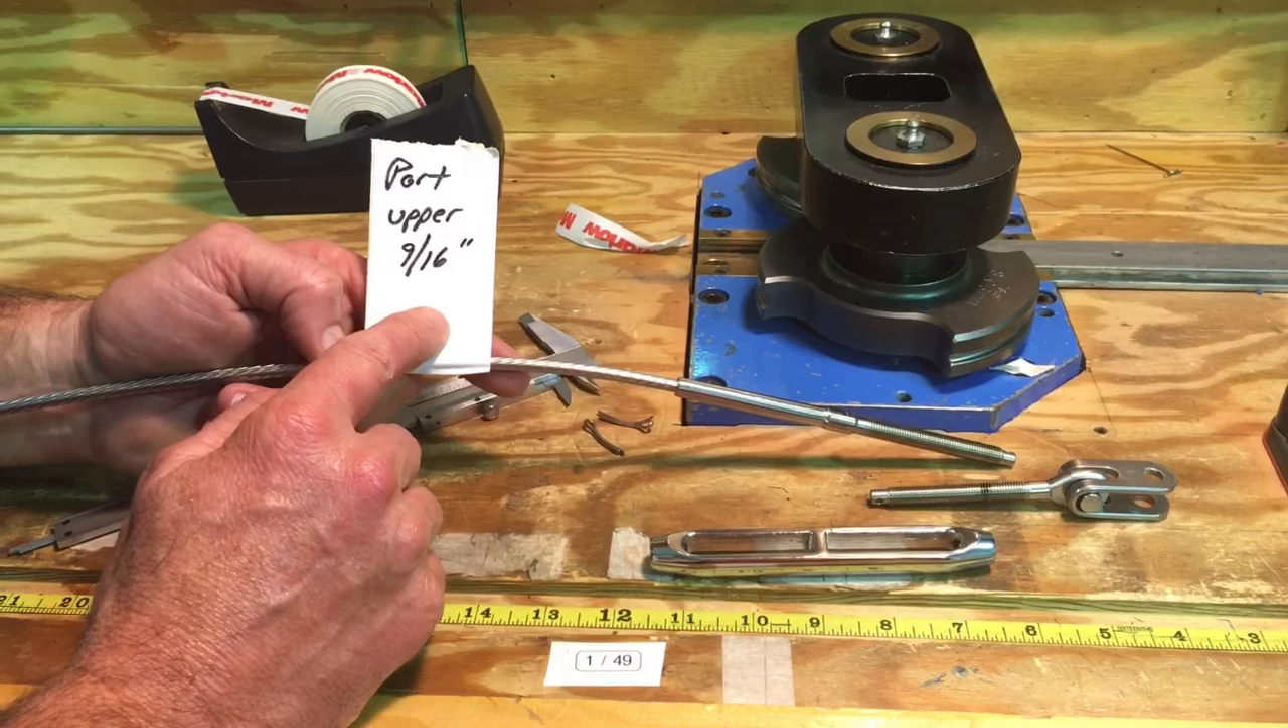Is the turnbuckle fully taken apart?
Yes.